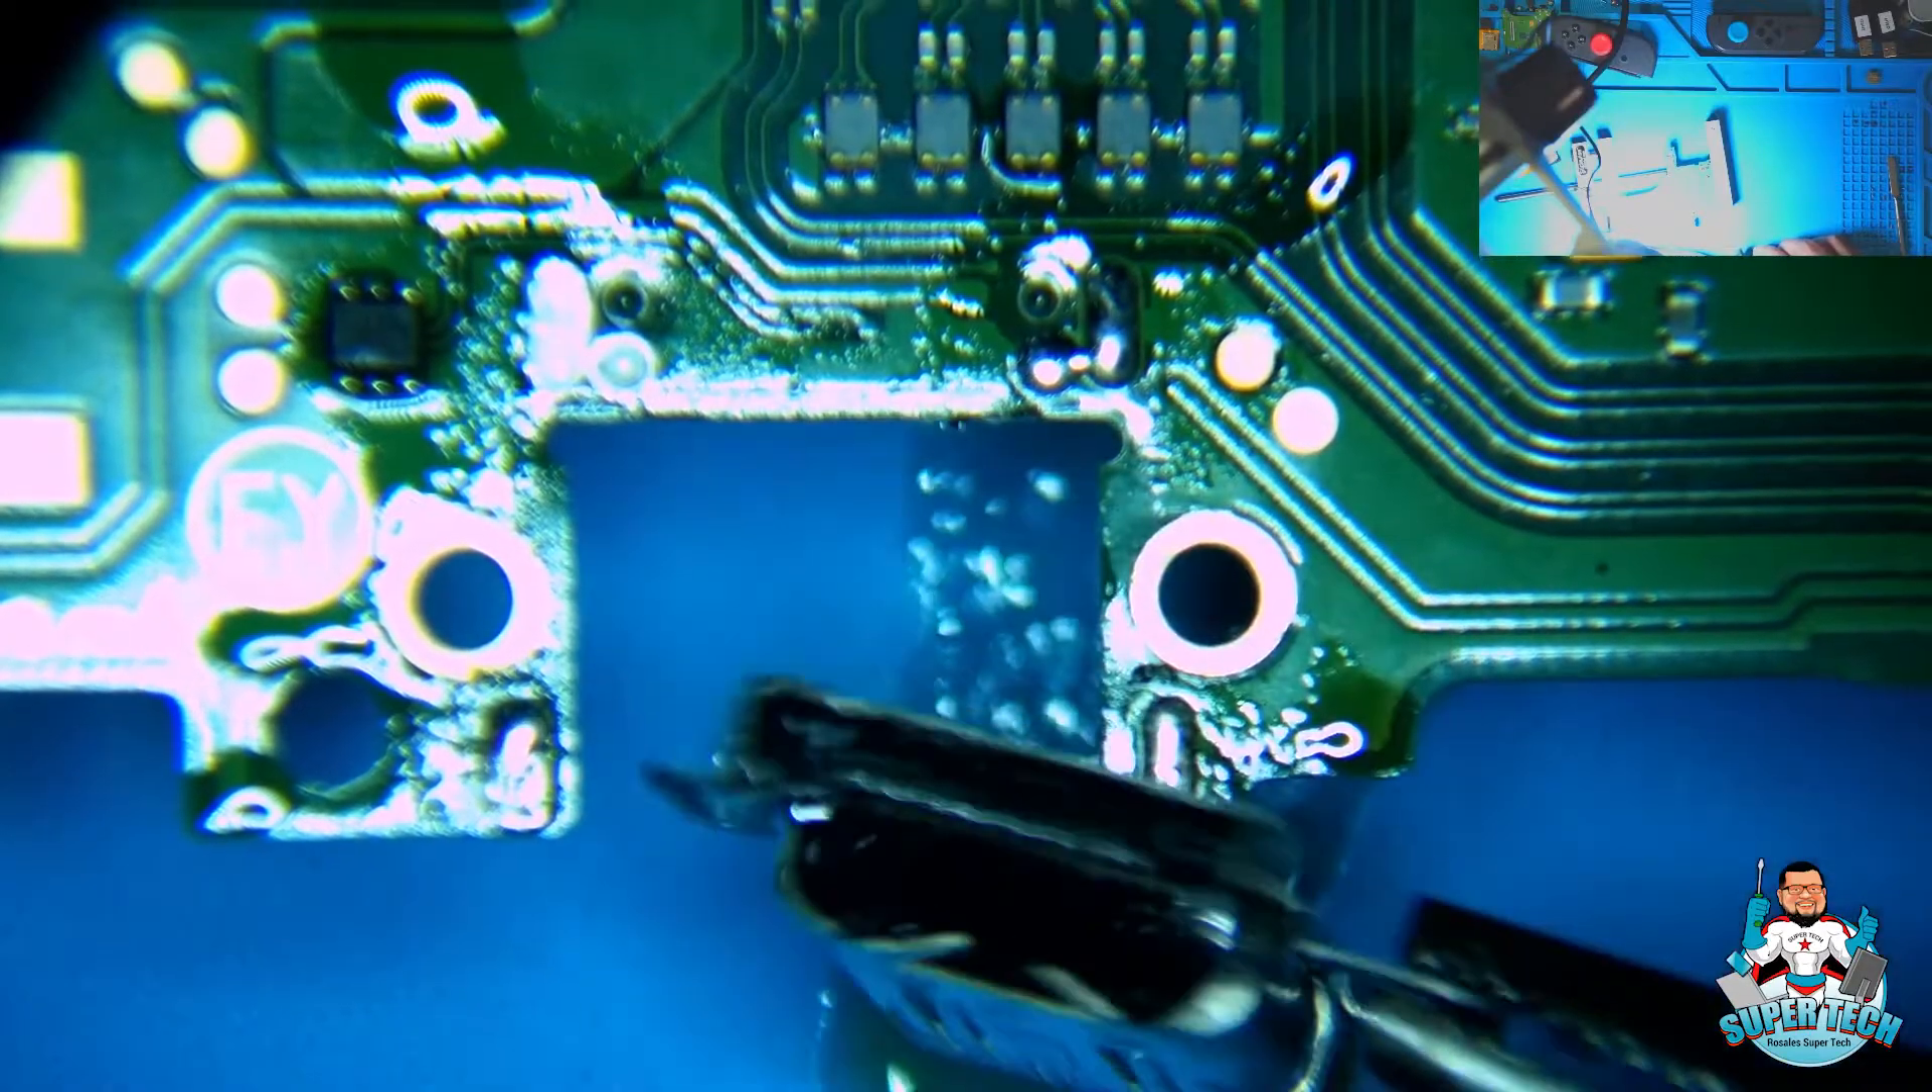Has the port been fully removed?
Yes.